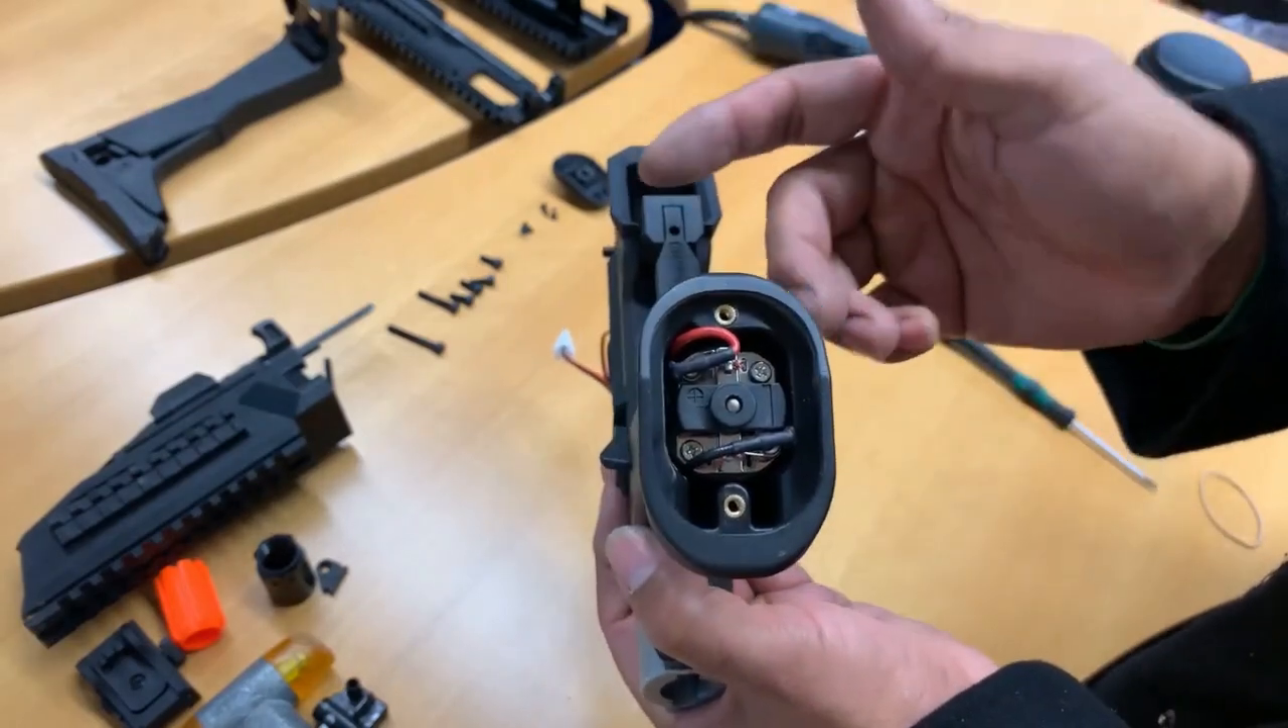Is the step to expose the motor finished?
Yes.